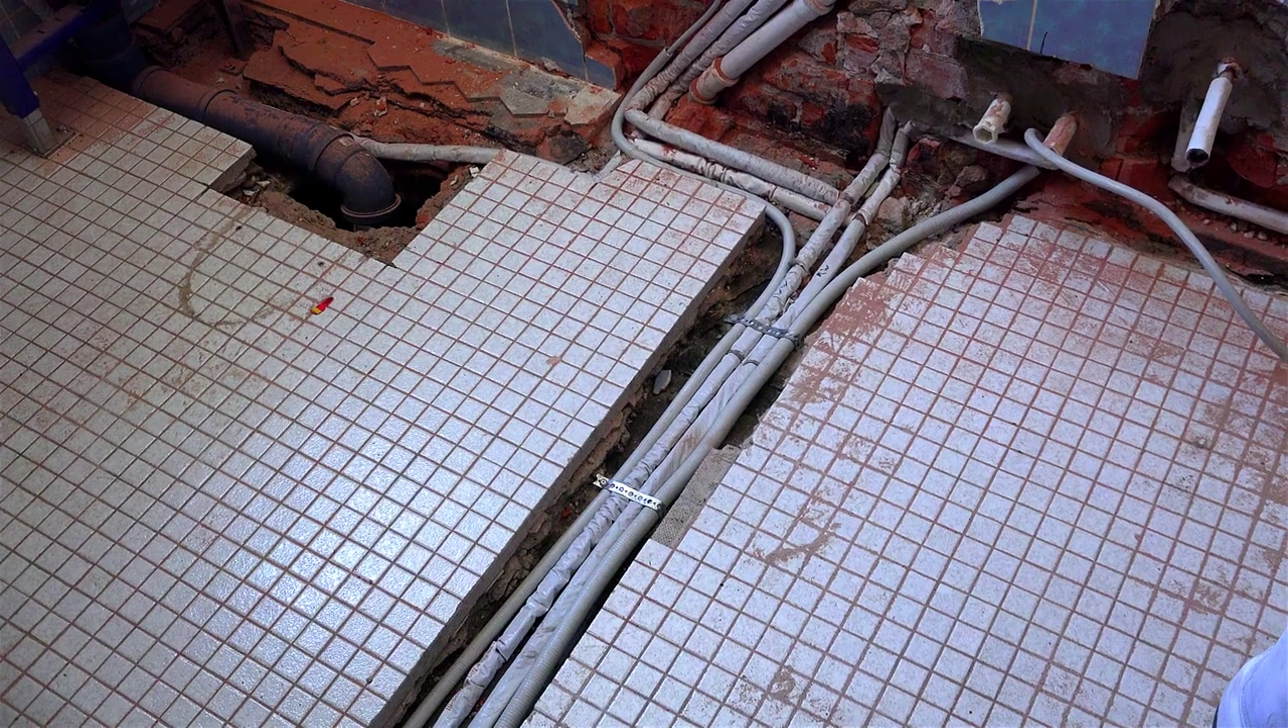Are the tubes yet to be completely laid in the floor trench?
No.